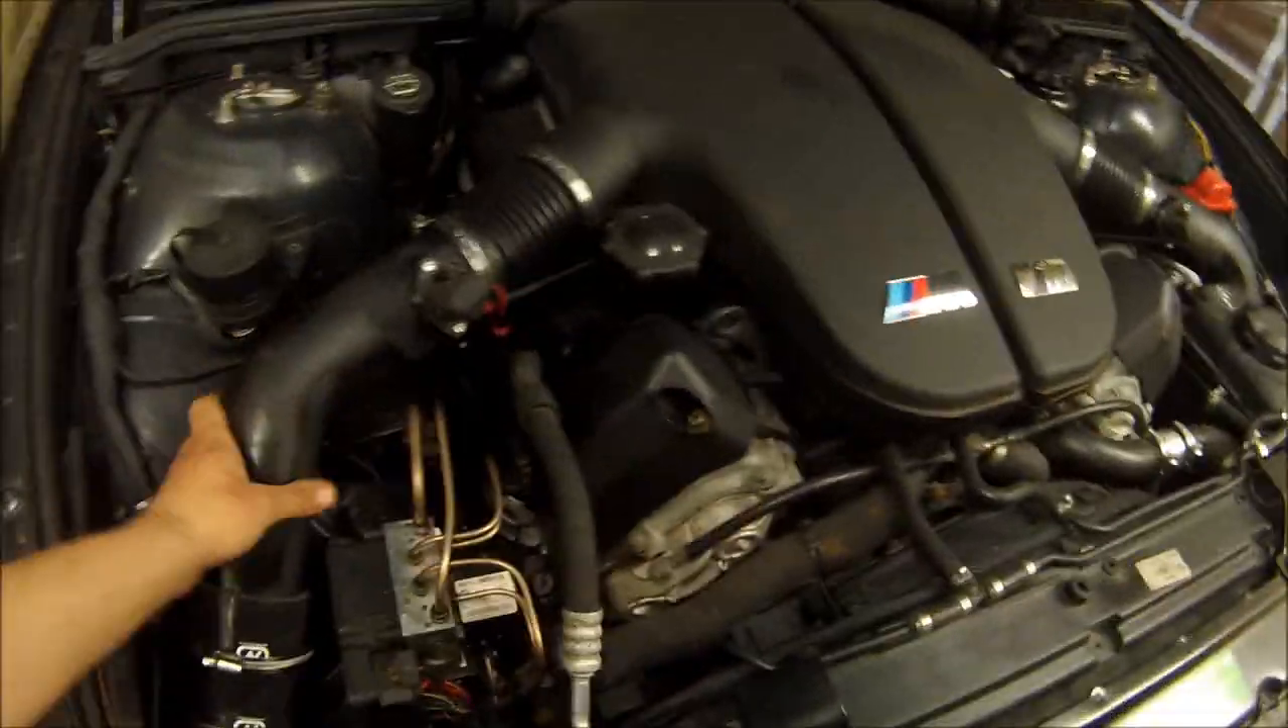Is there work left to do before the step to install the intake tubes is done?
No.